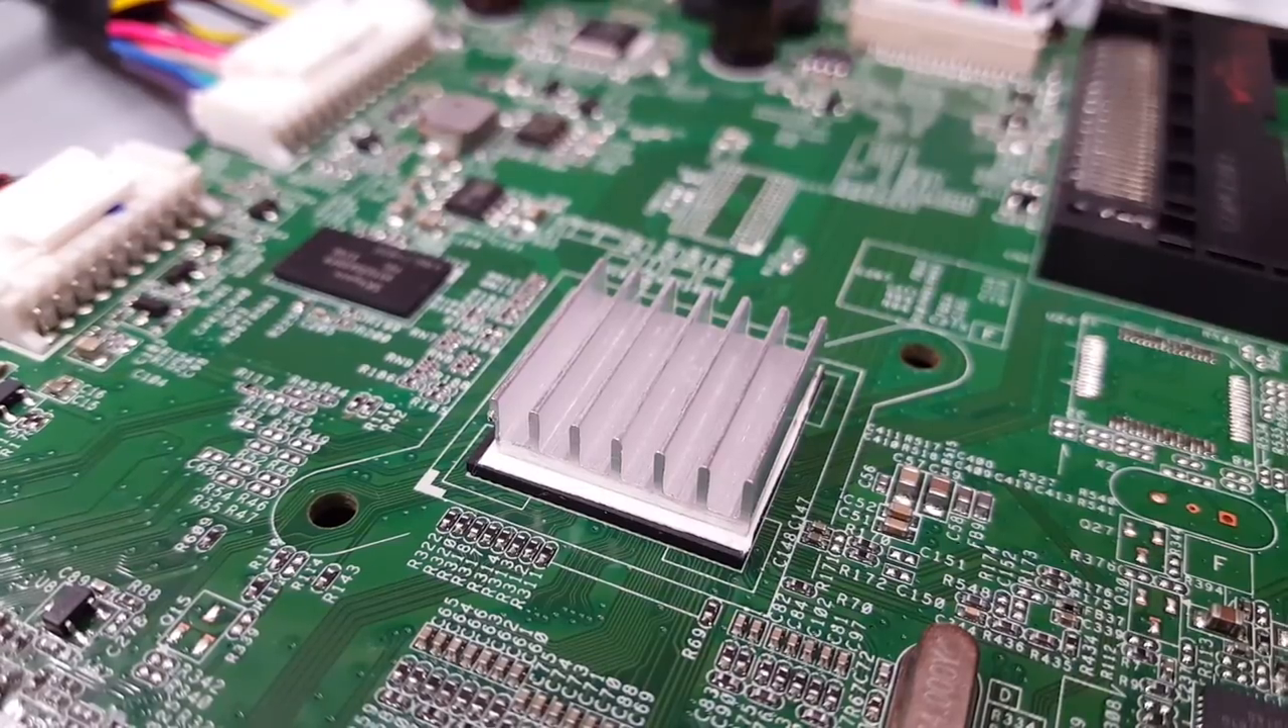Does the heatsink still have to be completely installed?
No.